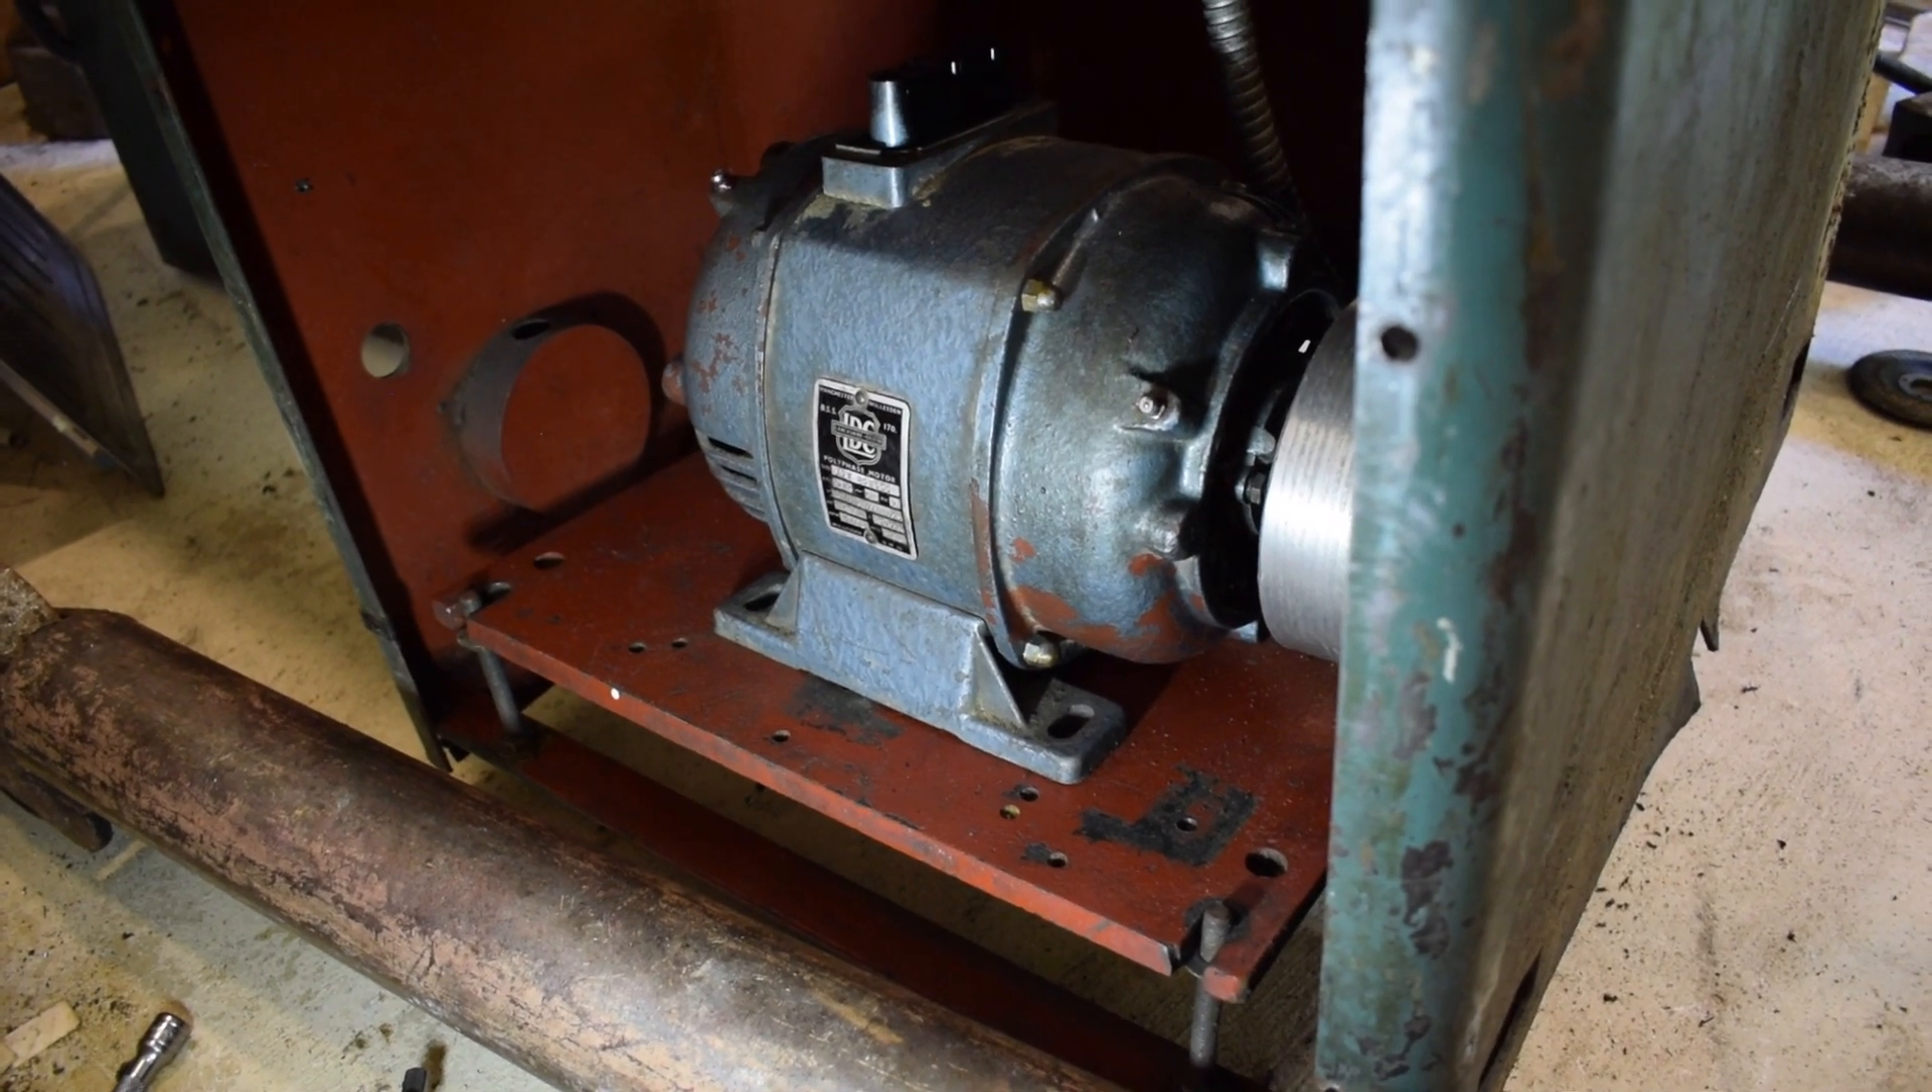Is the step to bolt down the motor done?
No.